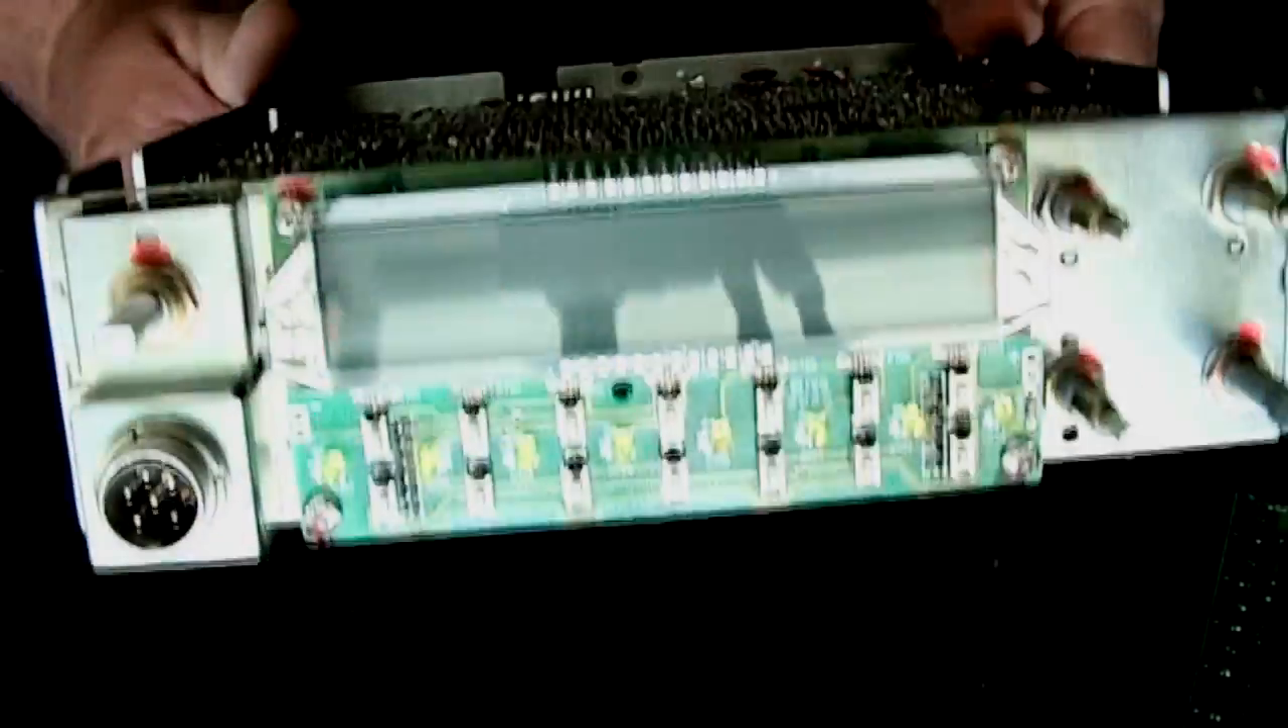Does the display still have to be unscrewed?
Yes.